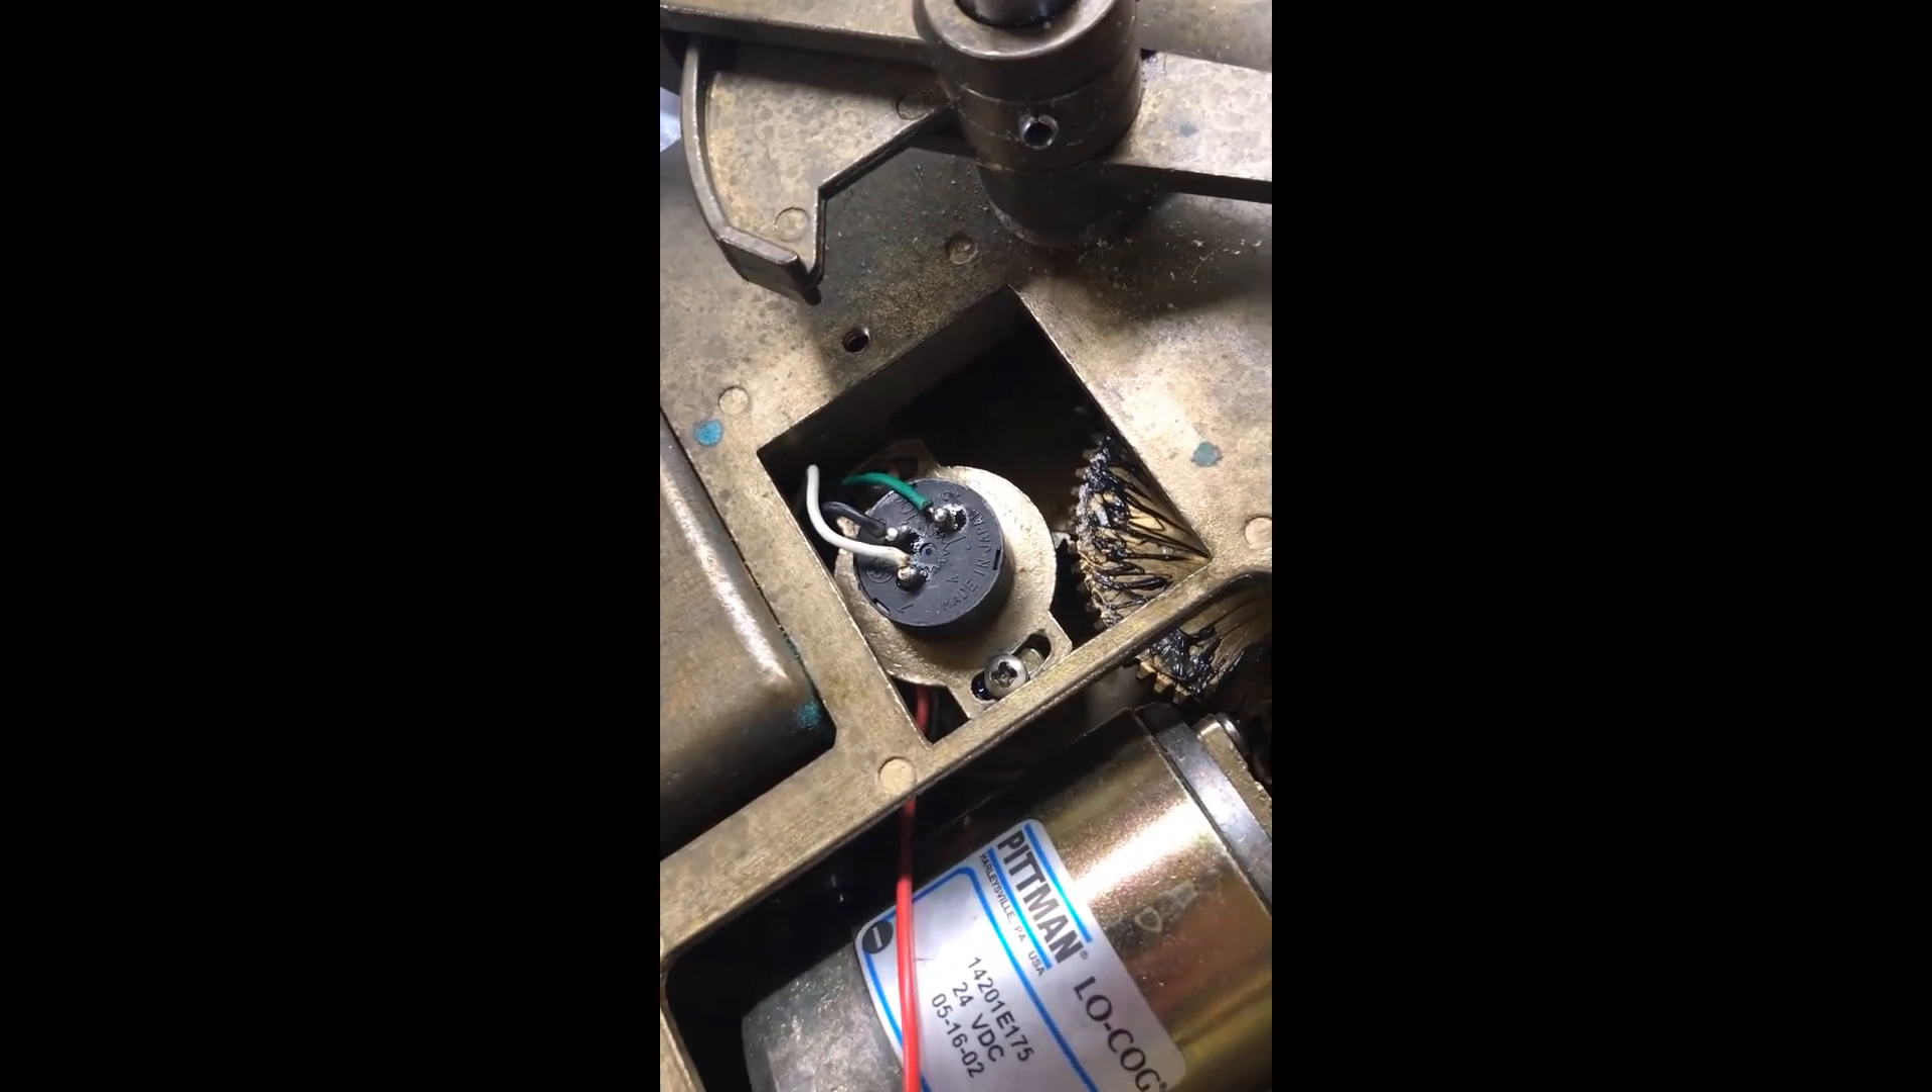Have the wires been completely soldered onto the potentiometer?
Yes.